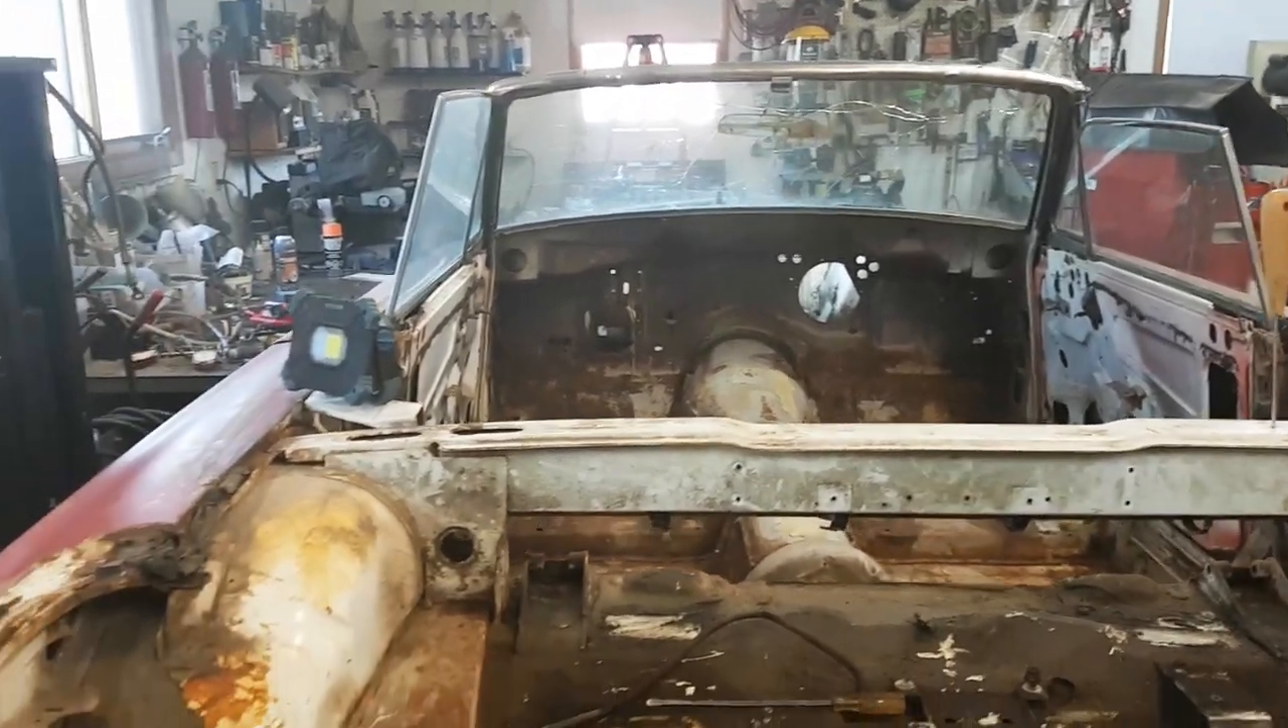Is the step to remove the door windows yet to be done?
Yes.